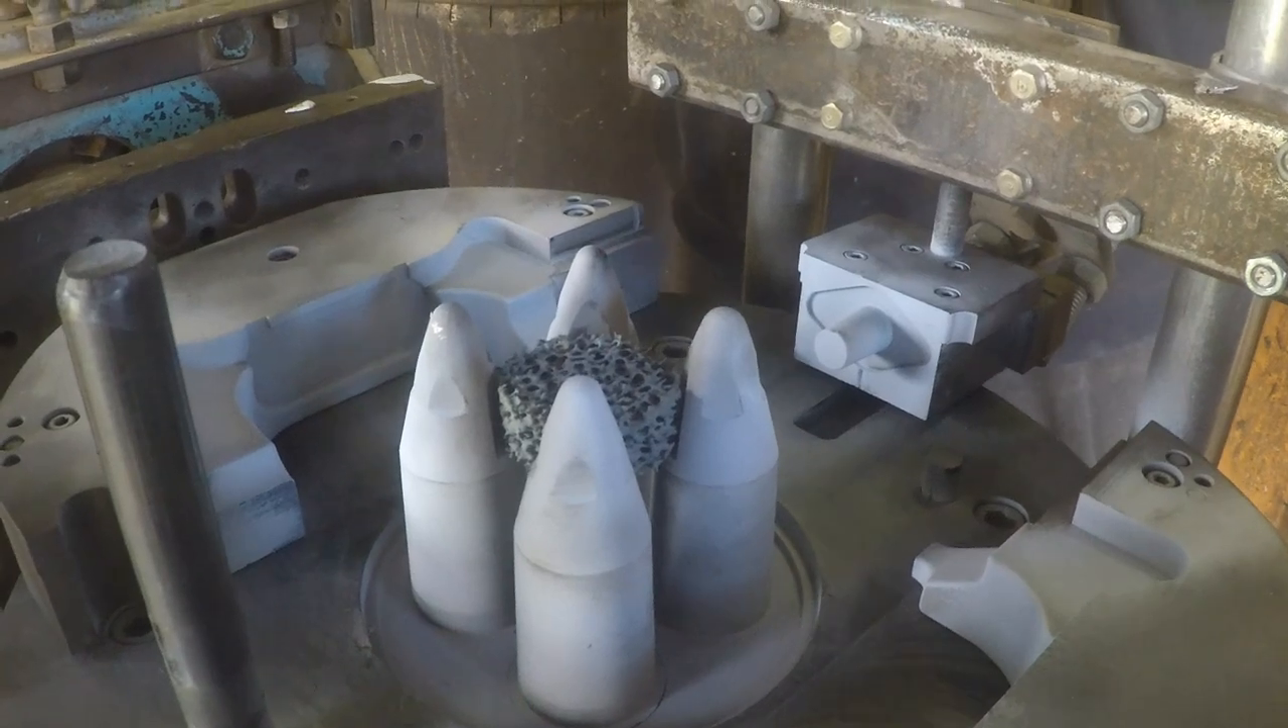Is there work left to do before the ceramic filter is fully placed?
No.